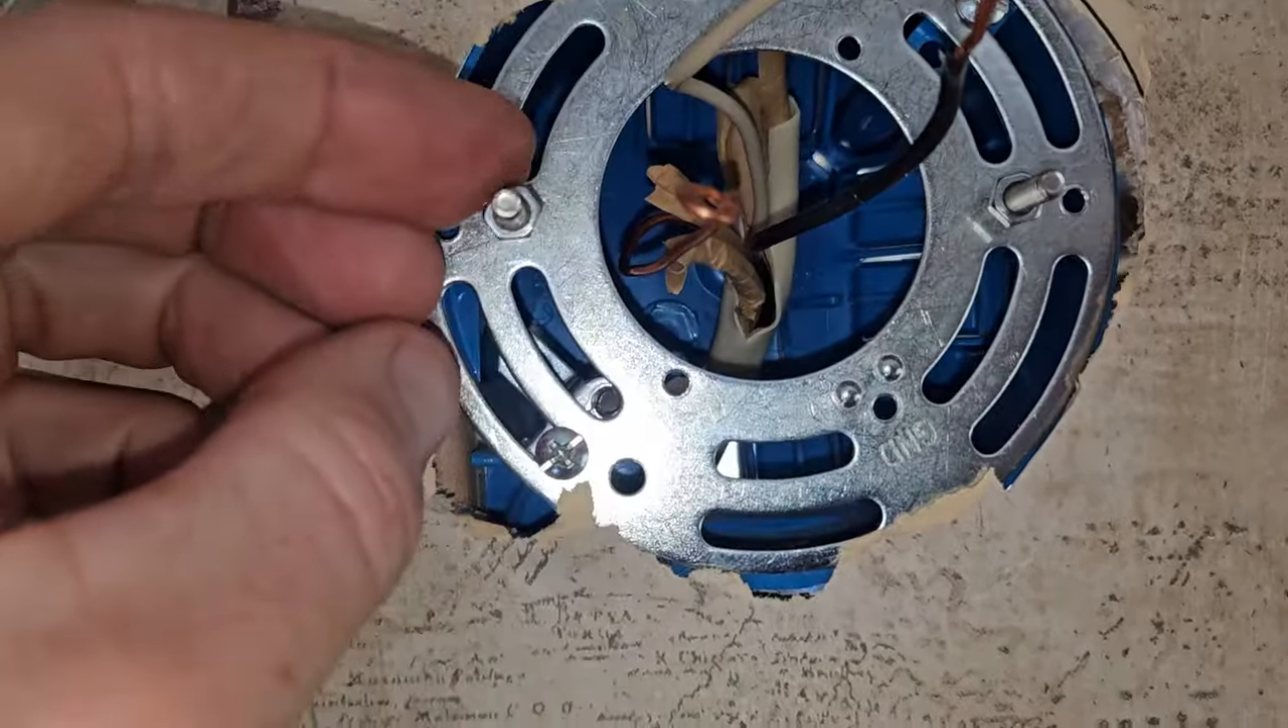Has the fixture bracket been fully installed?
Yes.